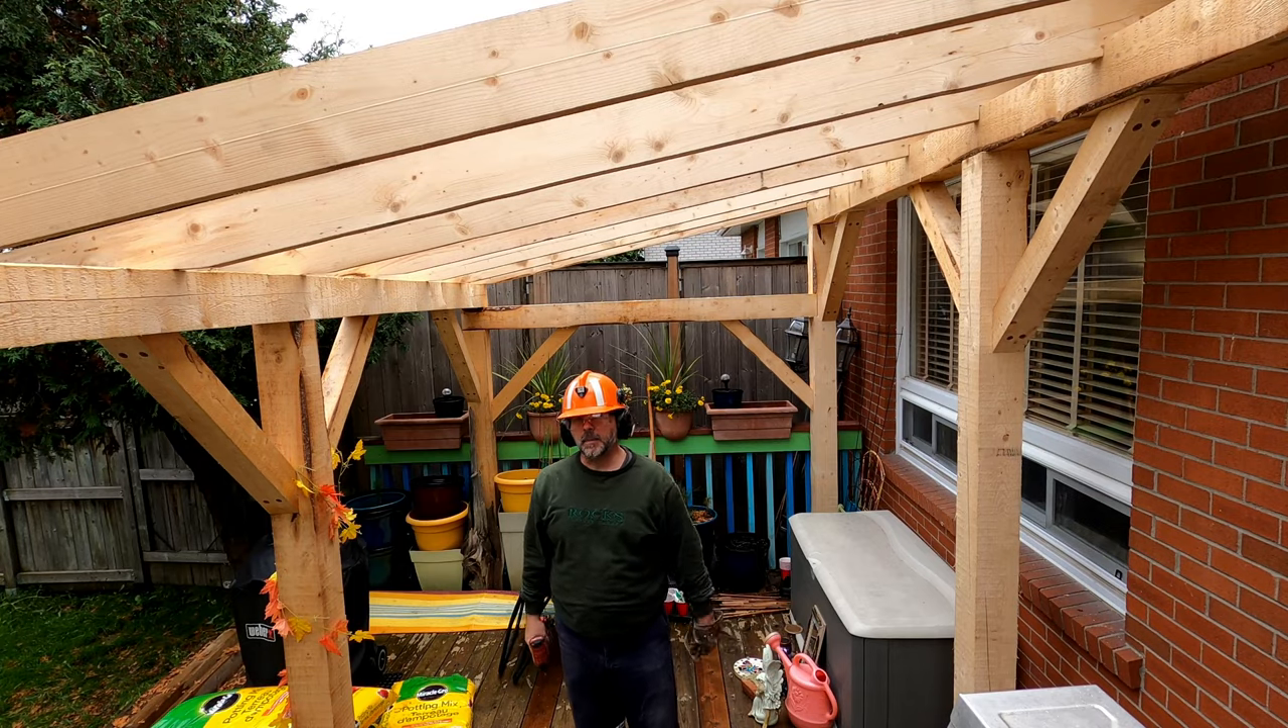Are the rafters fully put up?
Yes.